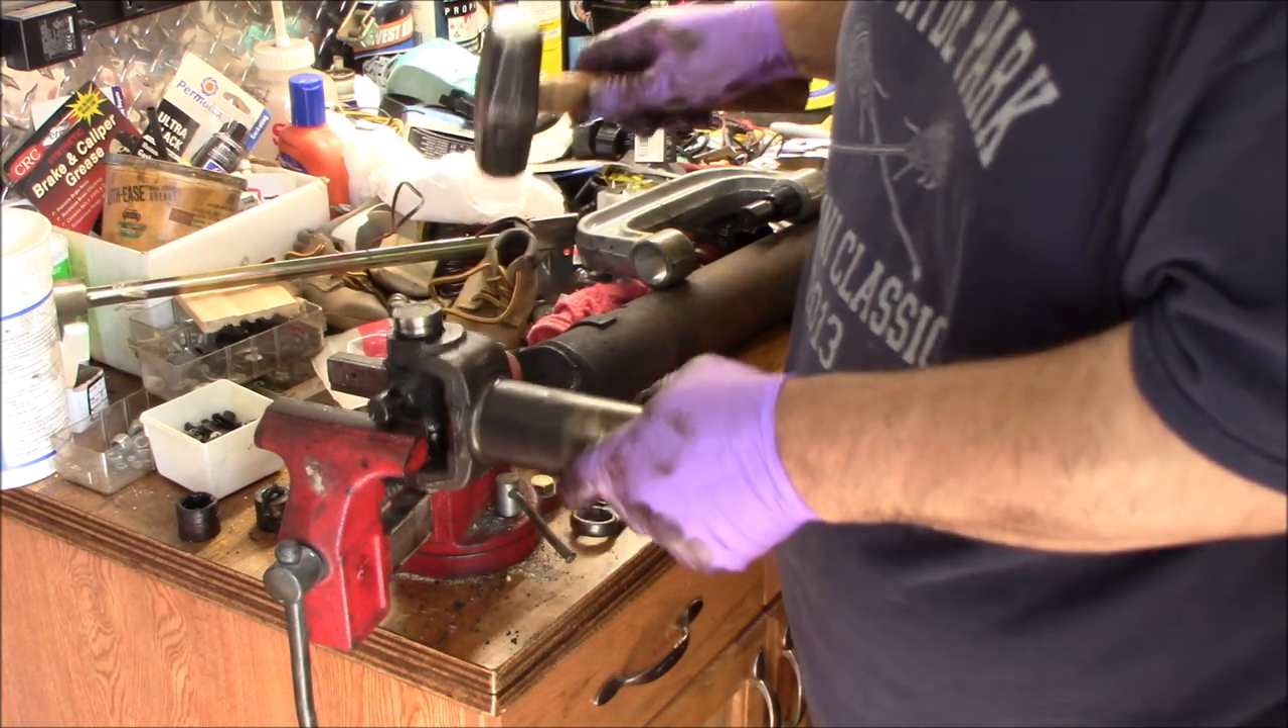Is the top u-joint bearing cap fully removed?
No.